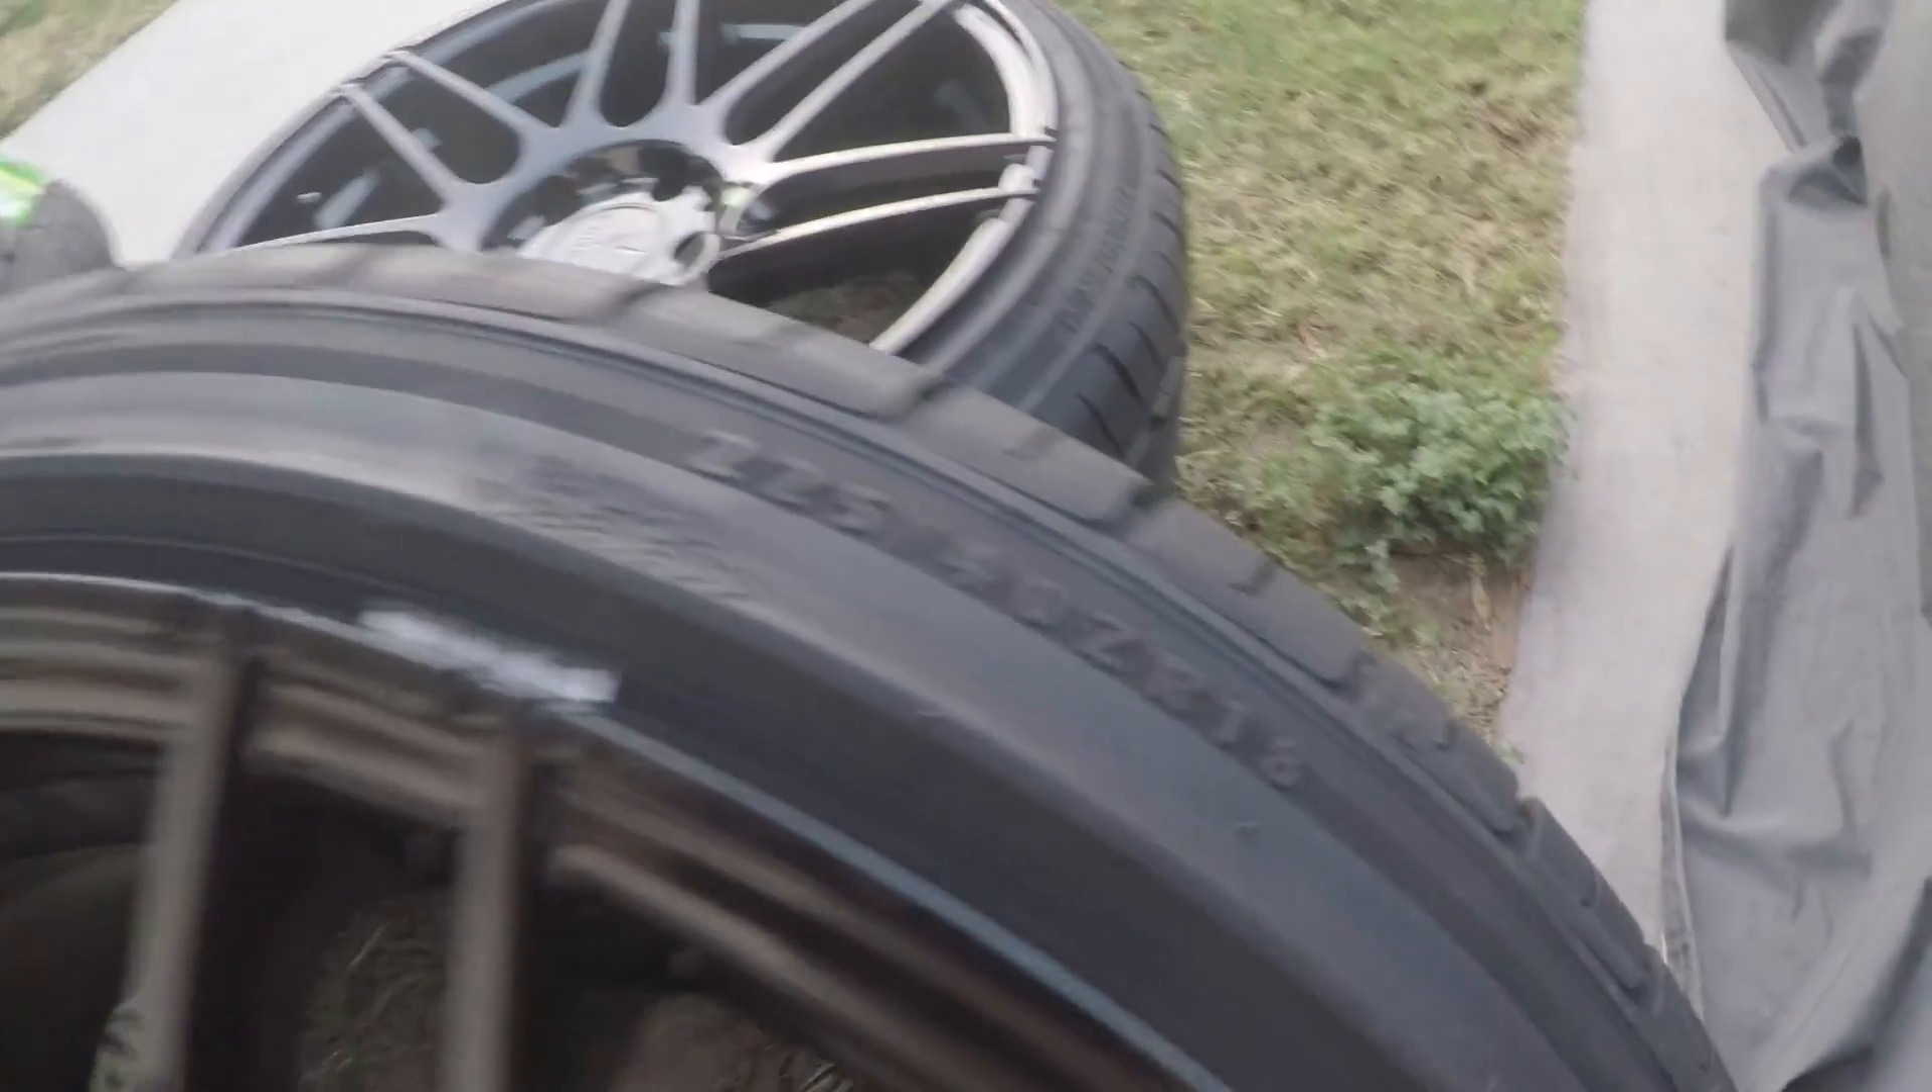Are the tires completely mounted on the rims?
Yes.